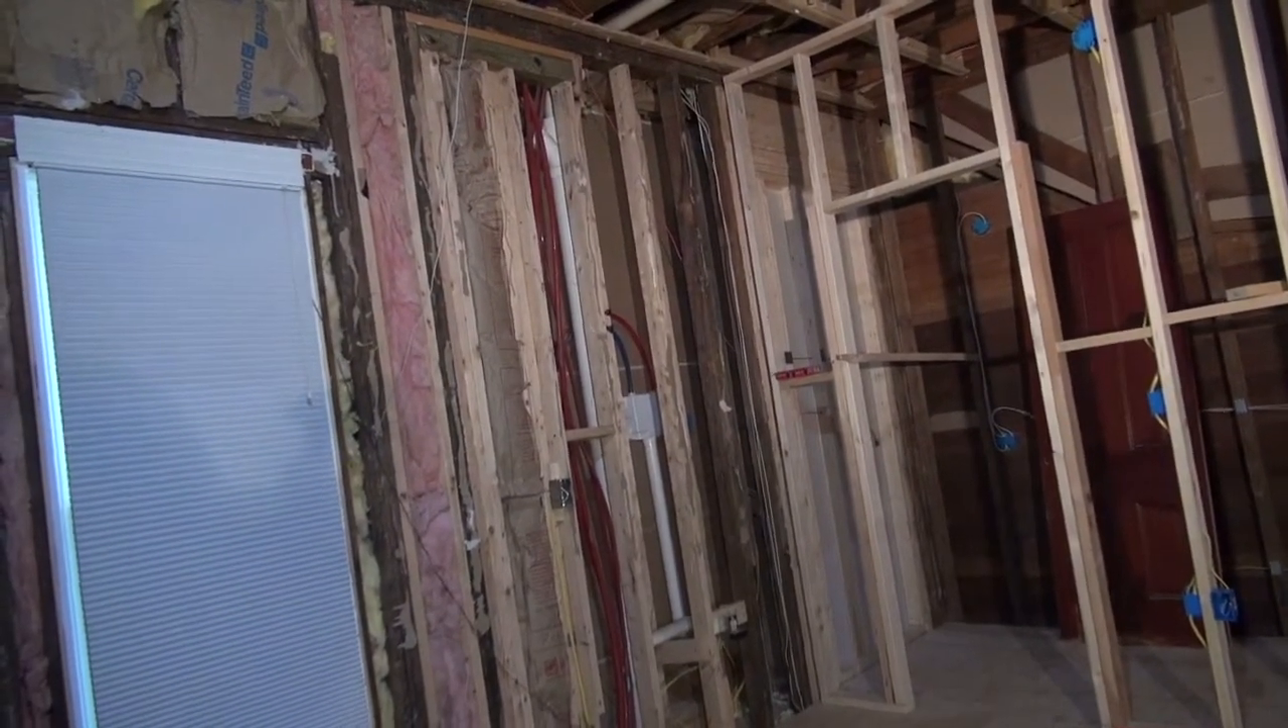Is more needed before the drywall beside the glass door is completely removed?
No.